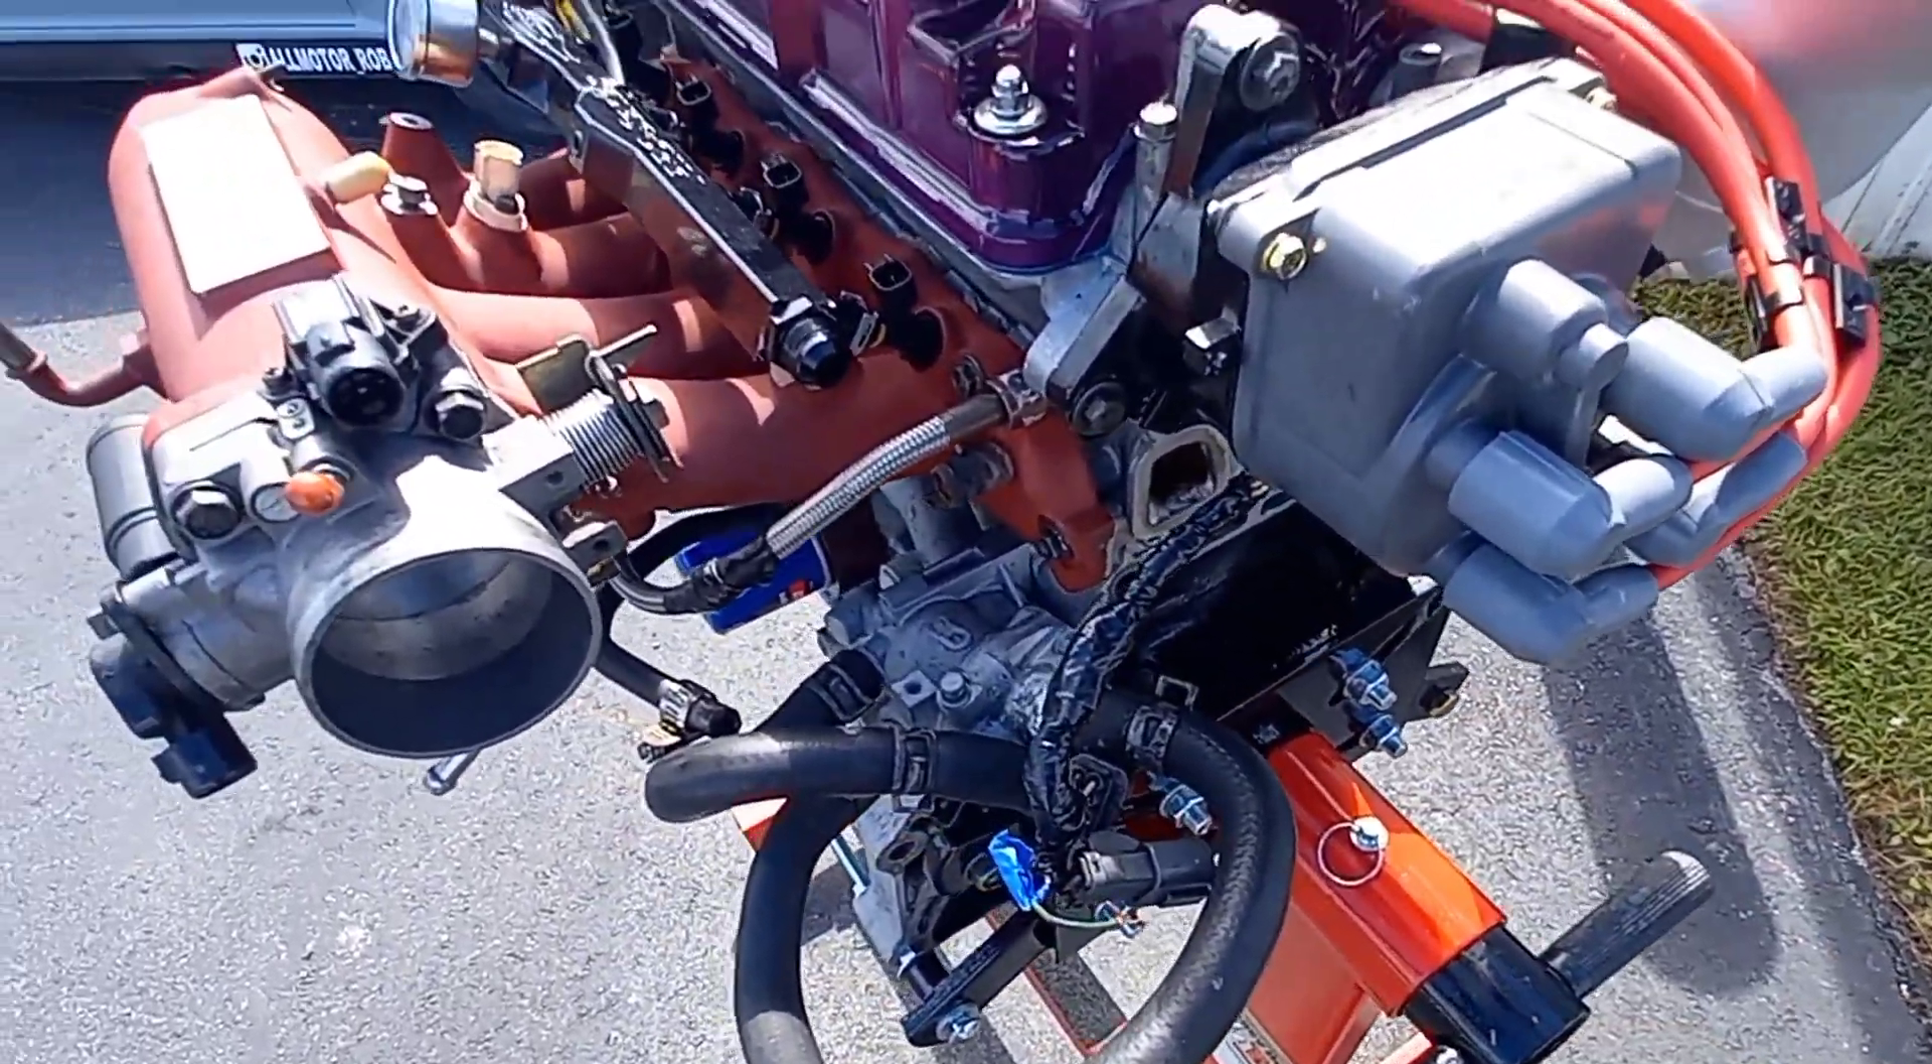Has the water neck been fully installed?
No.